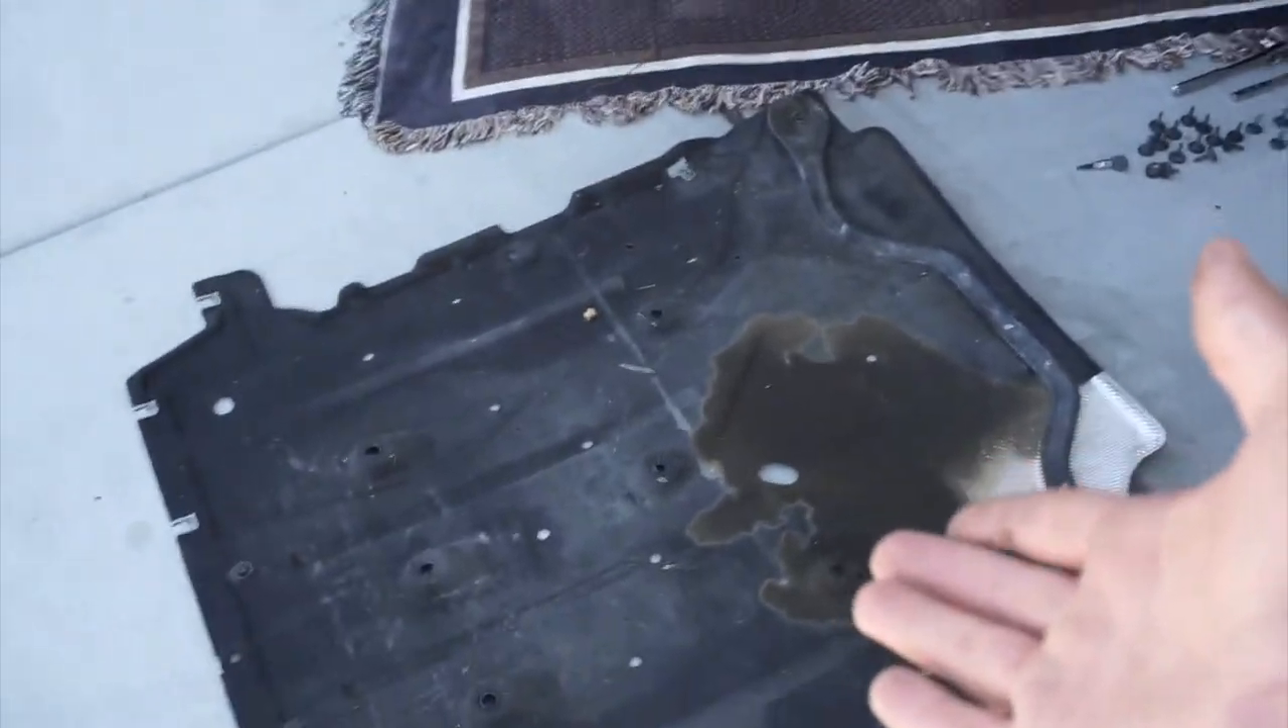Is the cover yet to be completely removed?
No.